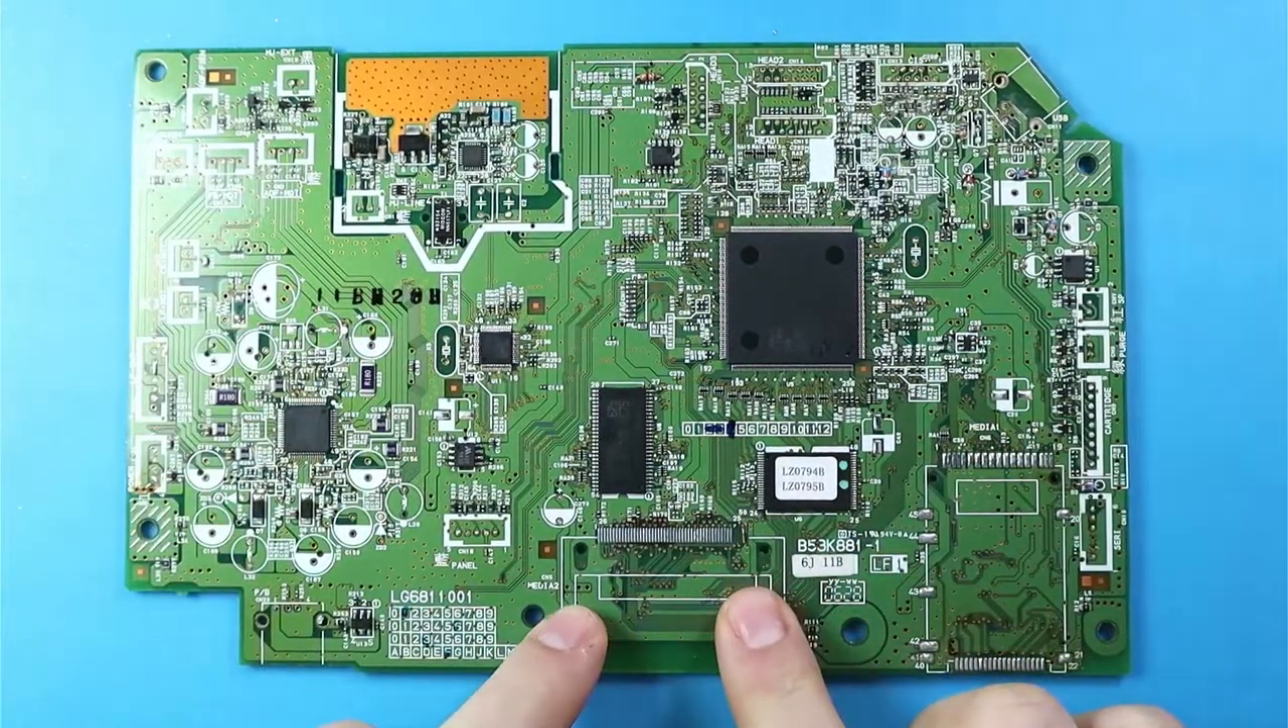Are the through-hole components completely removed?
Yes.